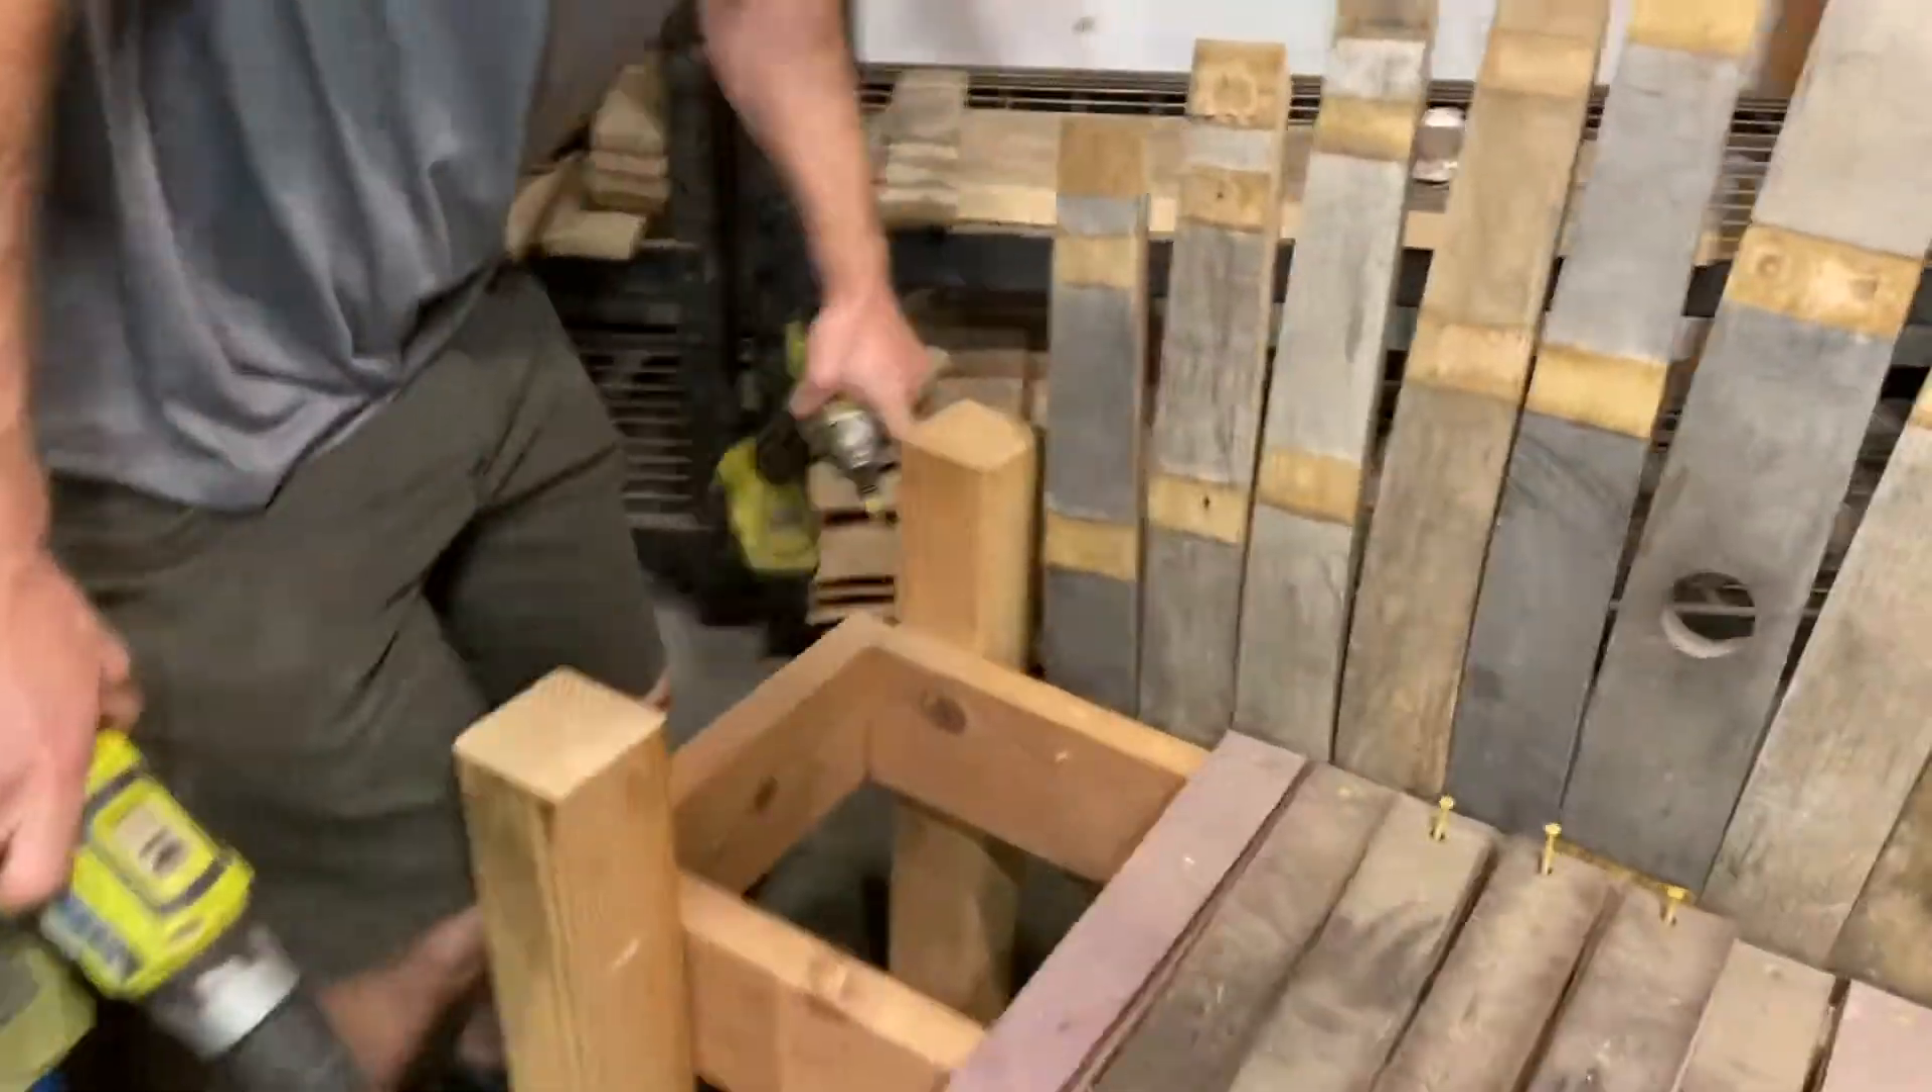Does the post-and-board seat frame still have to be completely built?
No.